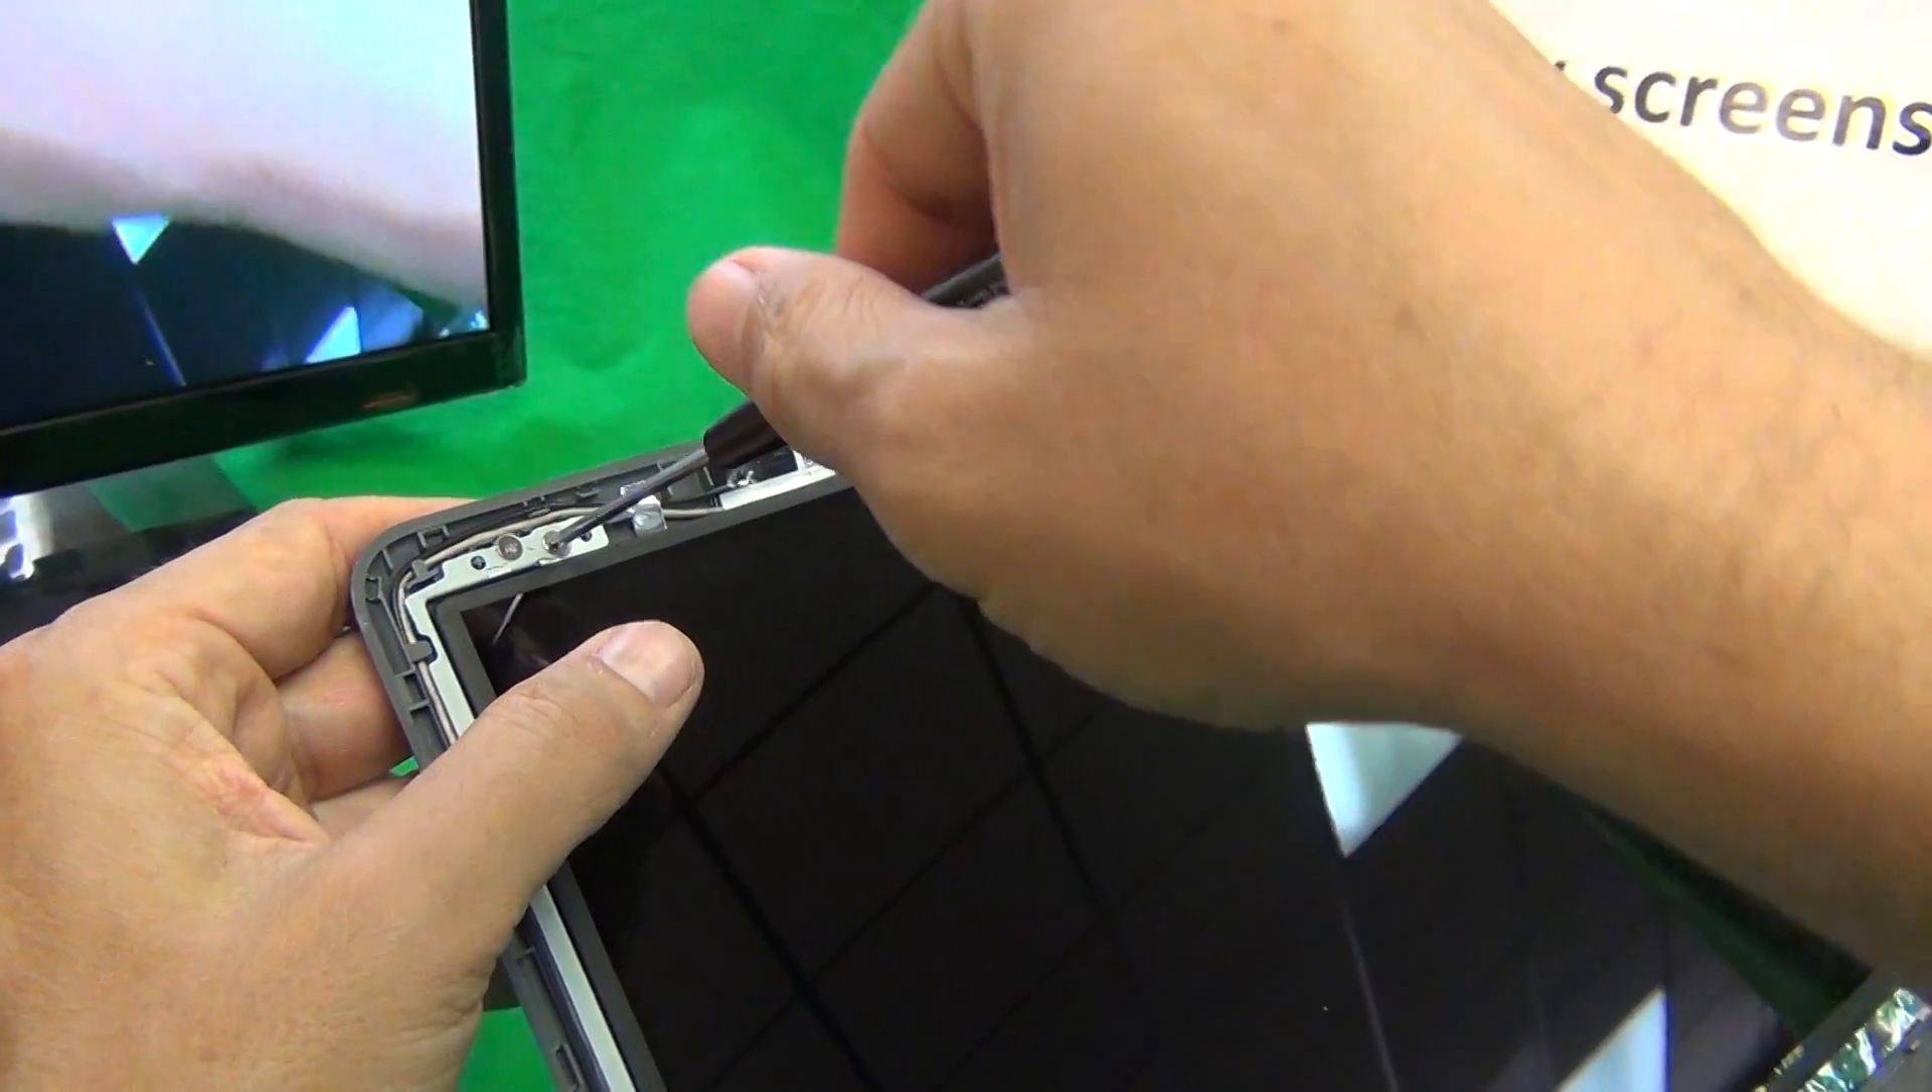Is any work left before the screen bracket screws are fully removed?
Yes.